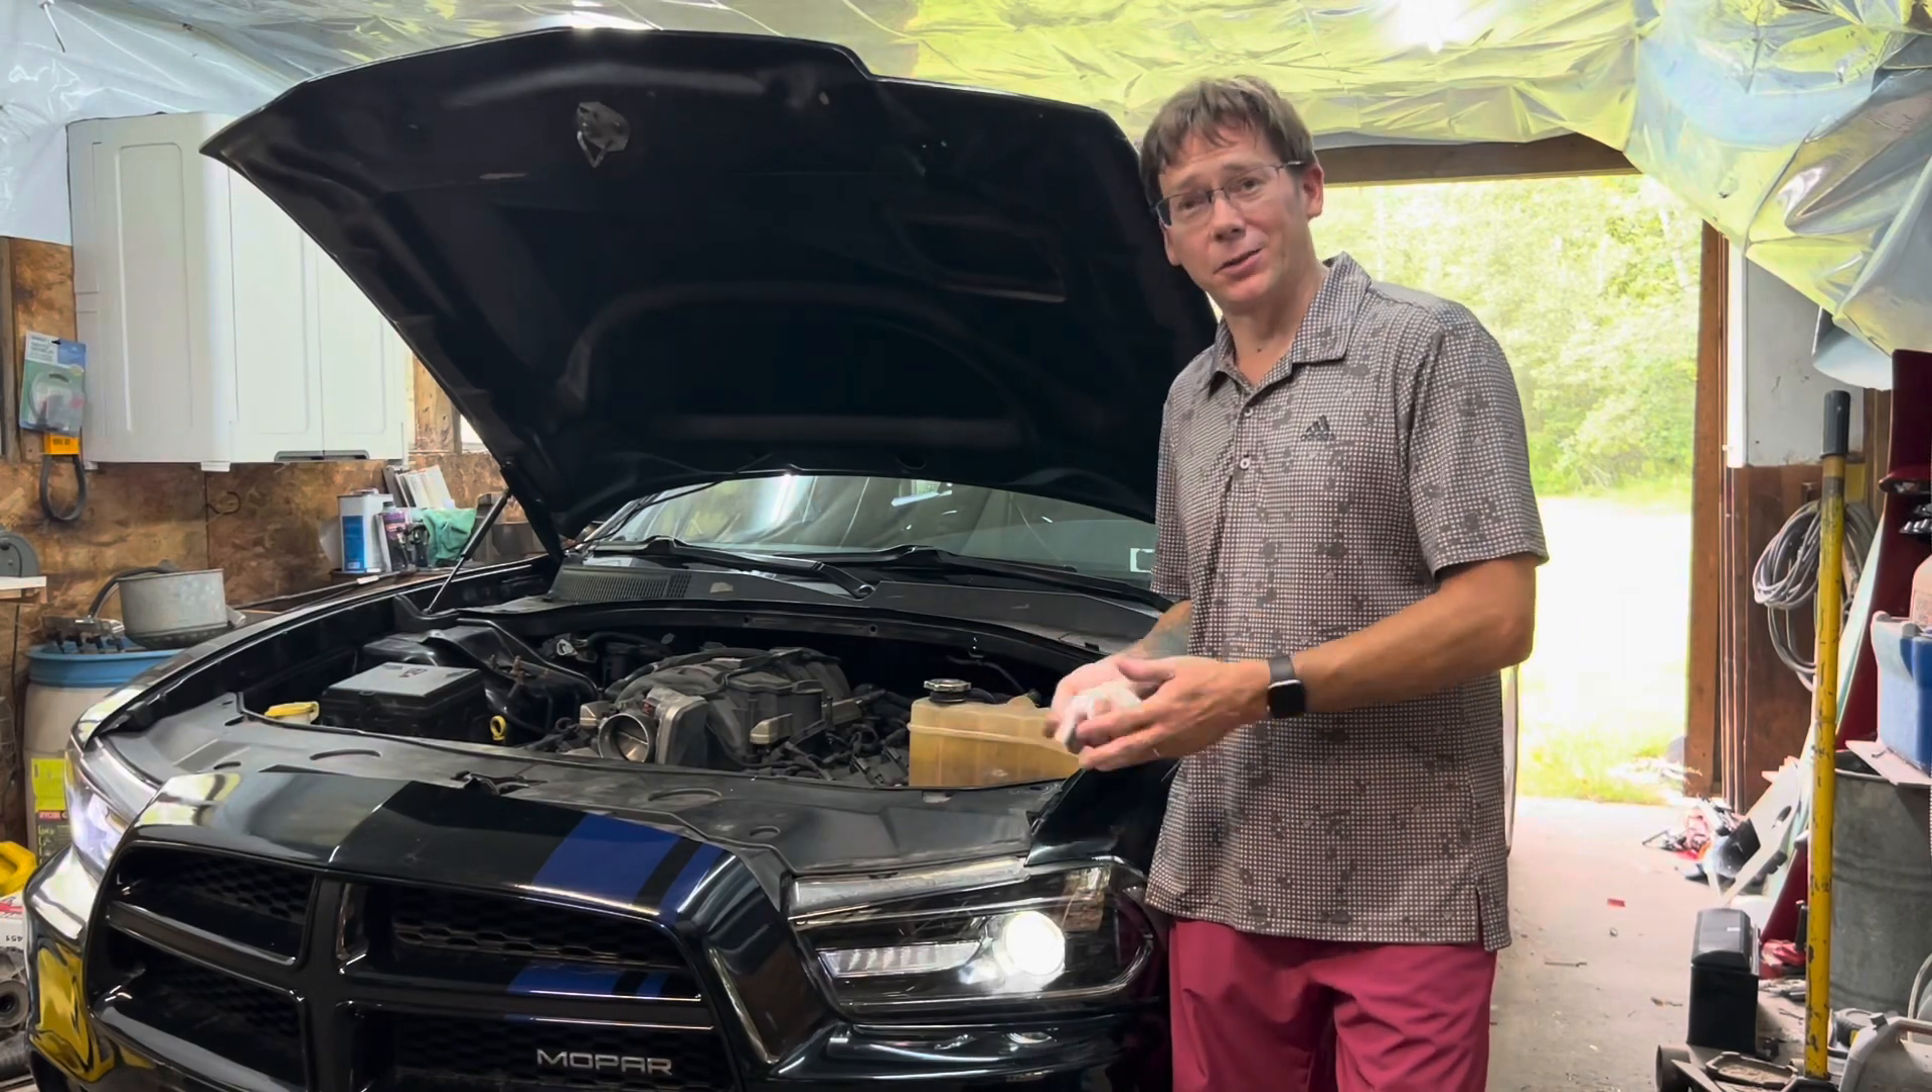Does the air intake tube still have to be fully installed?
Yes.